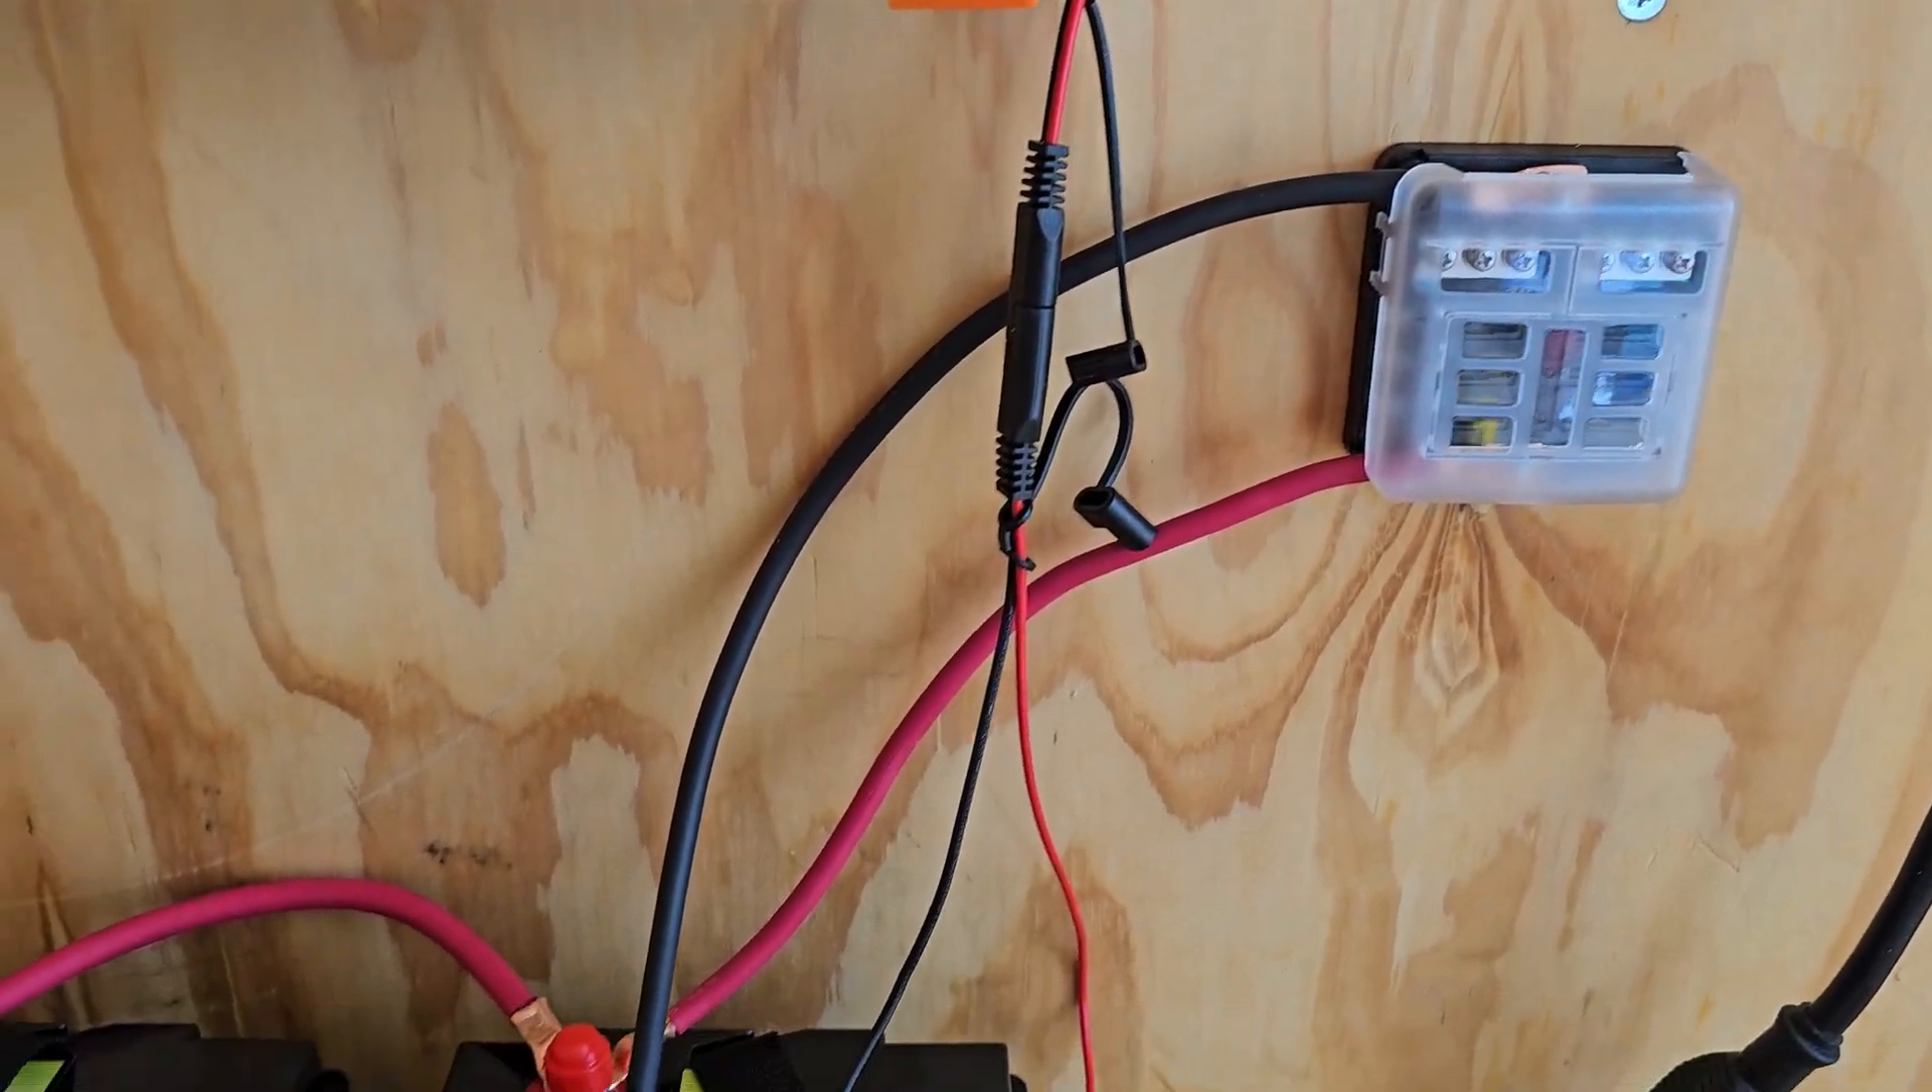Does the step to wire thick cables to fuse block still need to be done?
No.